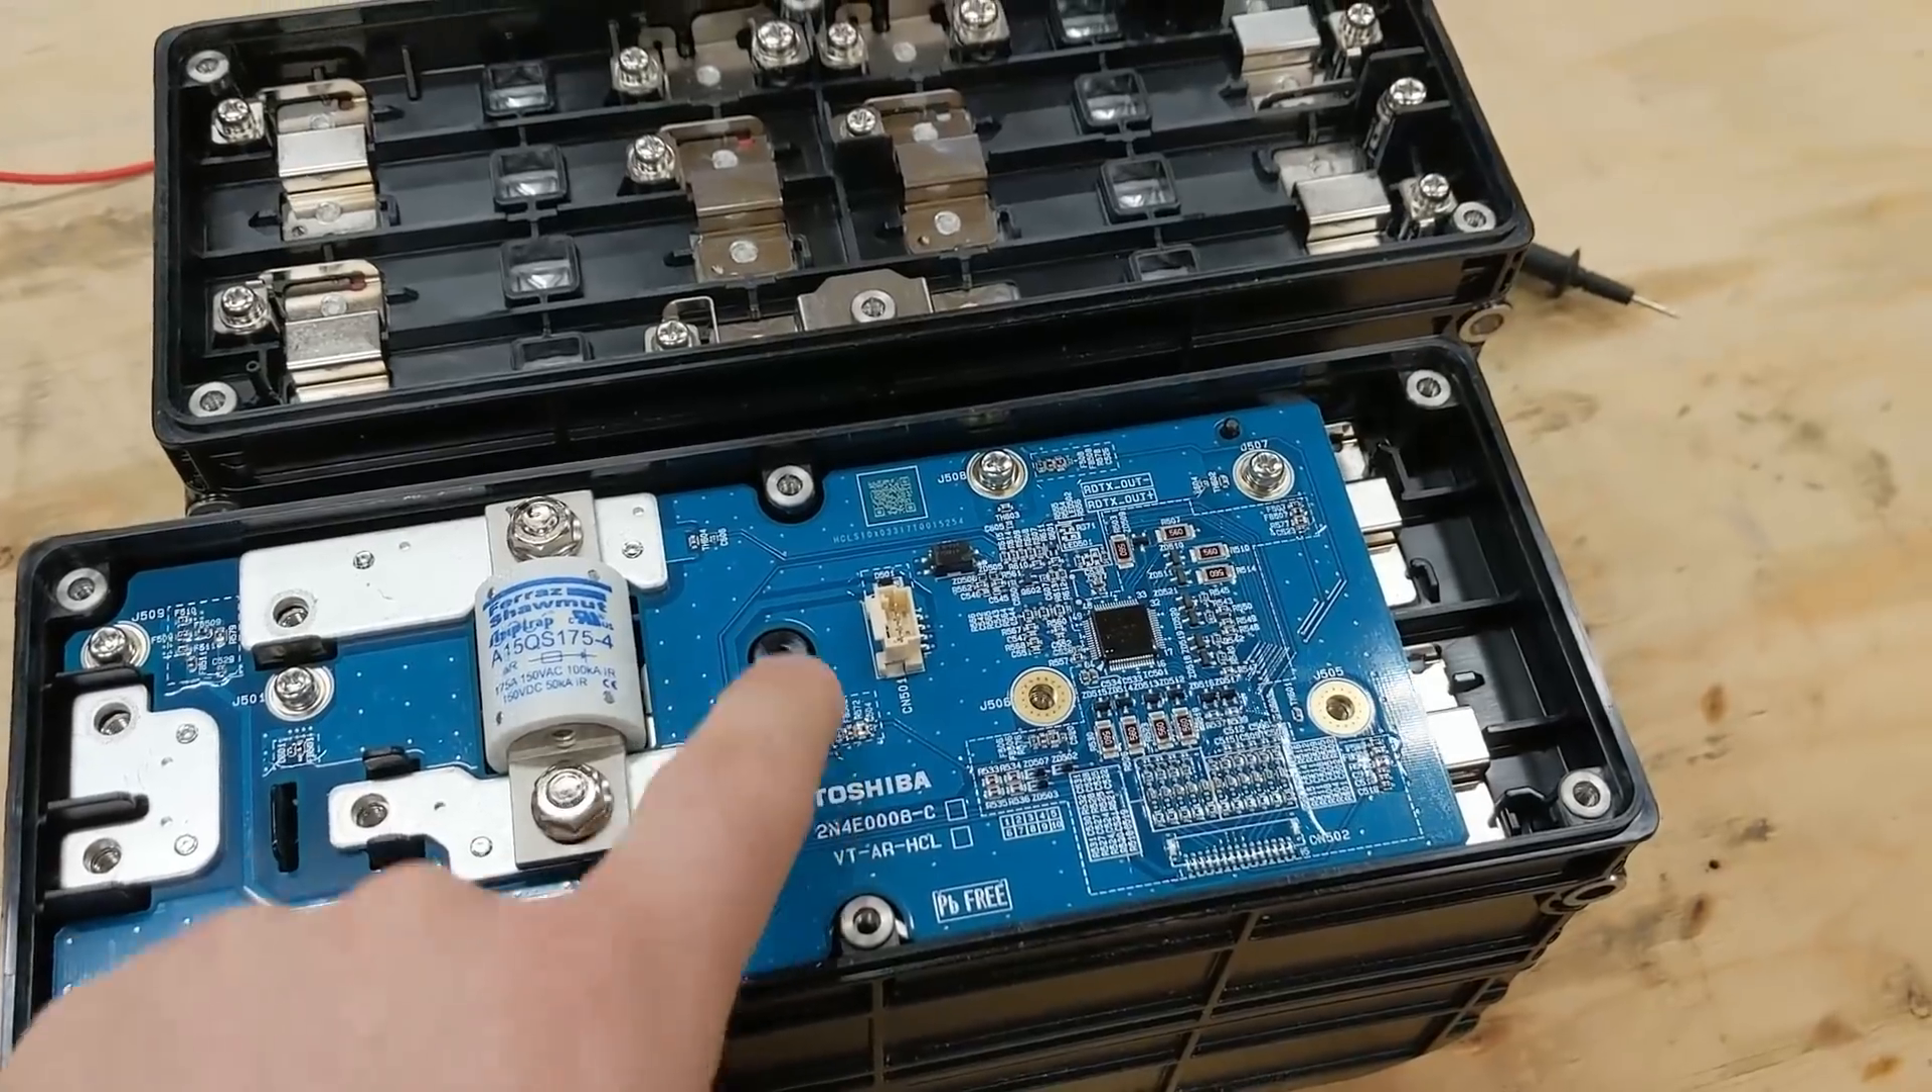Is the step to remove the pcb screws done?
No.